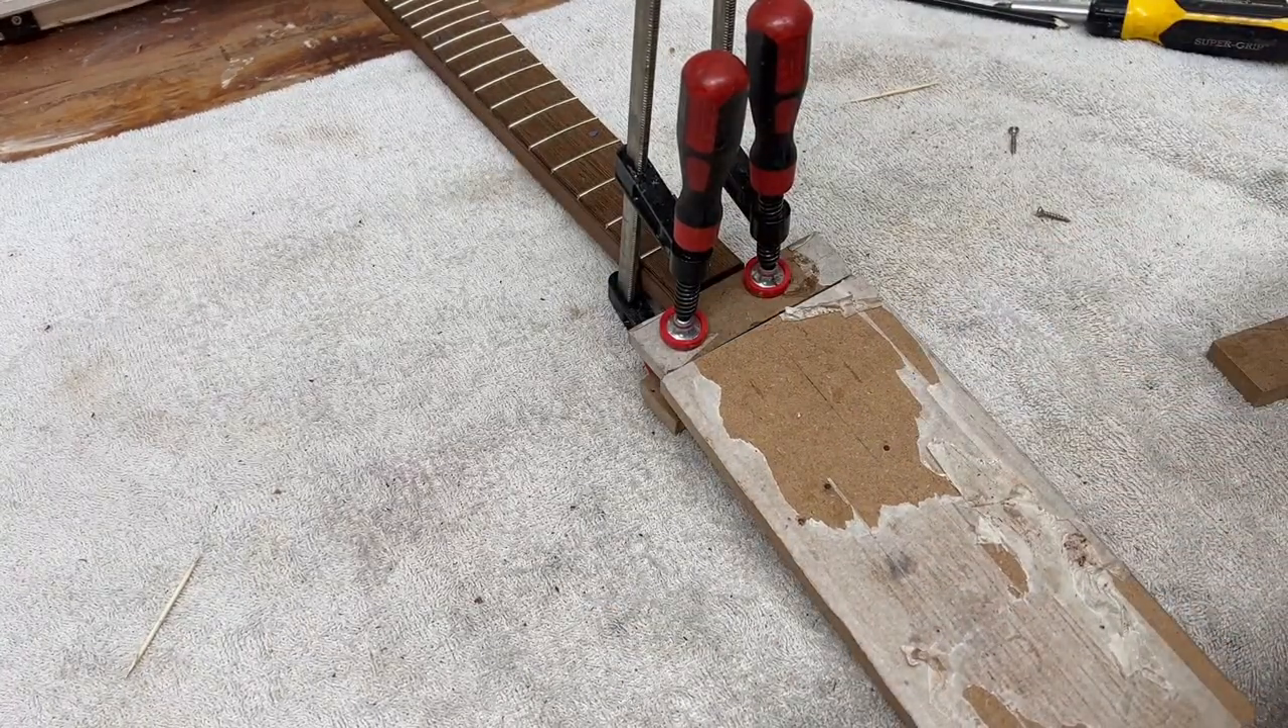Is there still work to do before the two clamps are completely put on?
No.